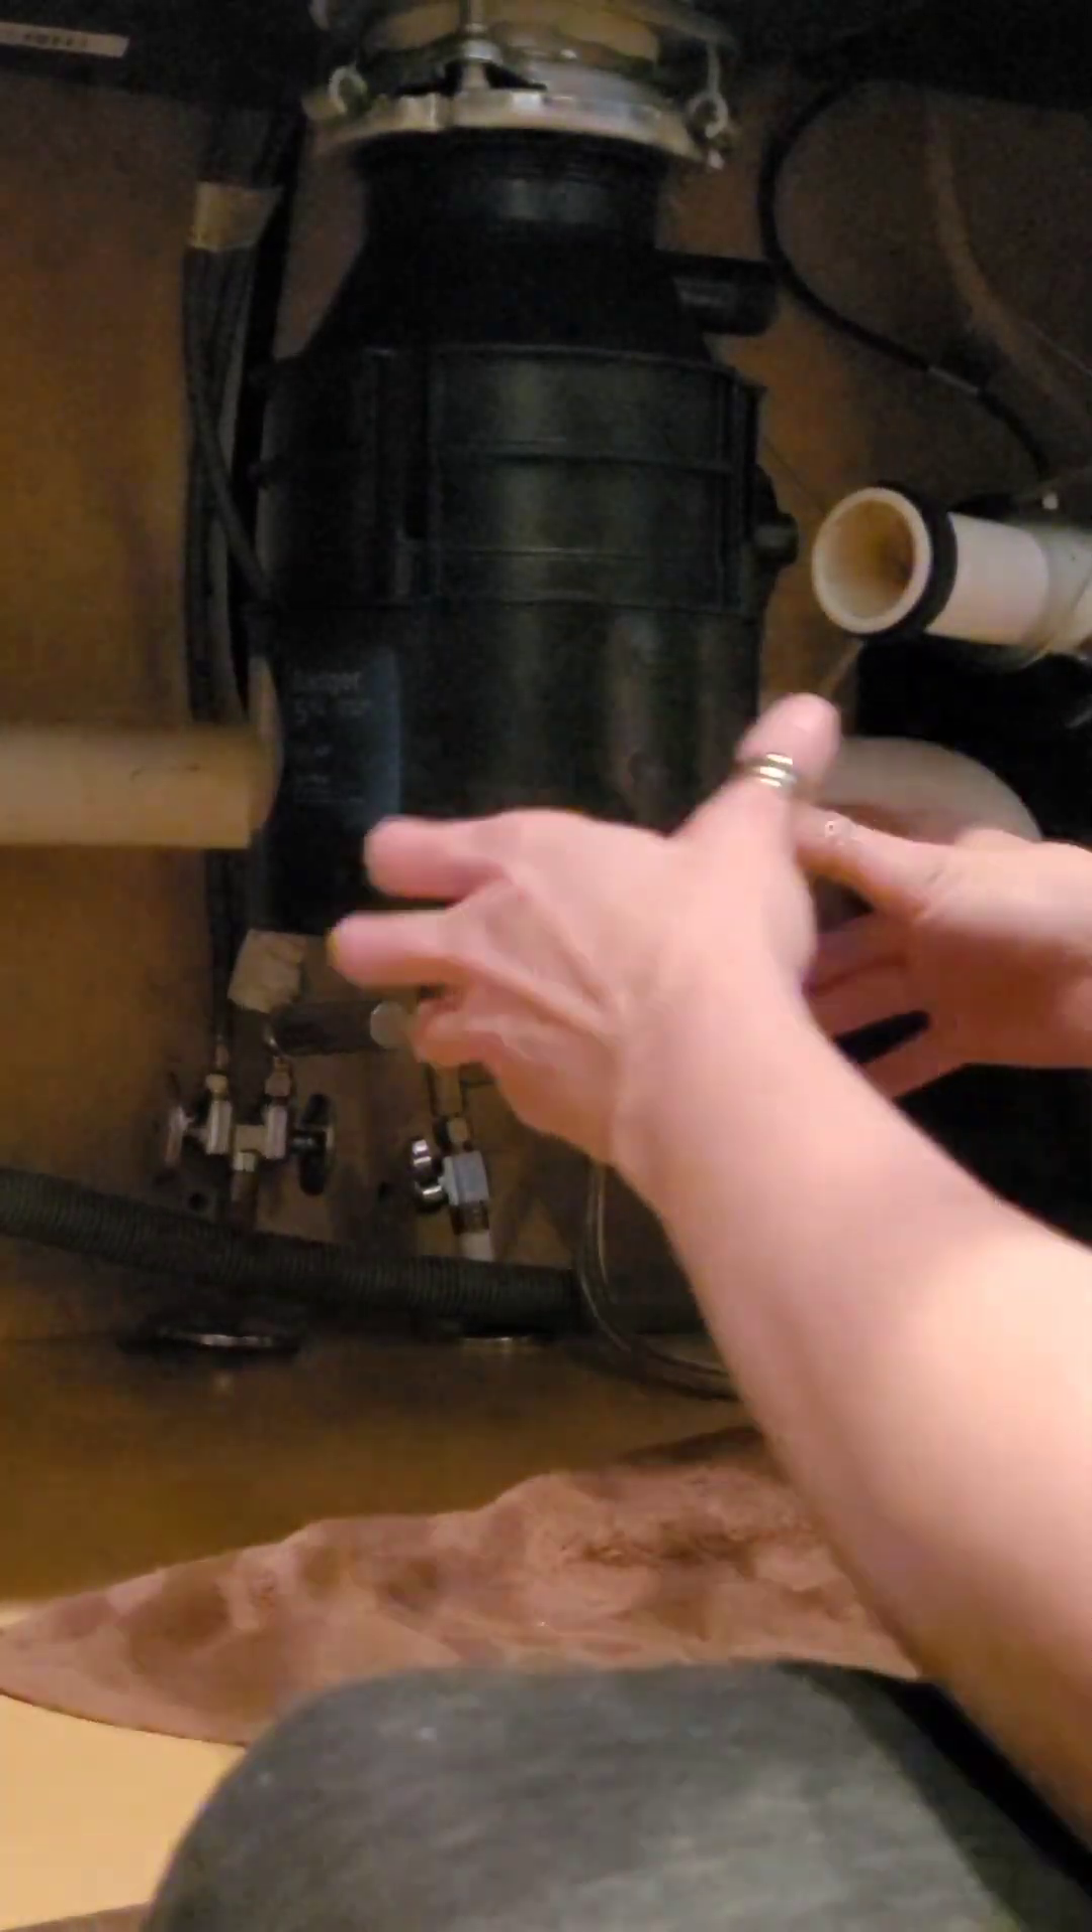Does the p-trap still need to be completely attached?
Yes.